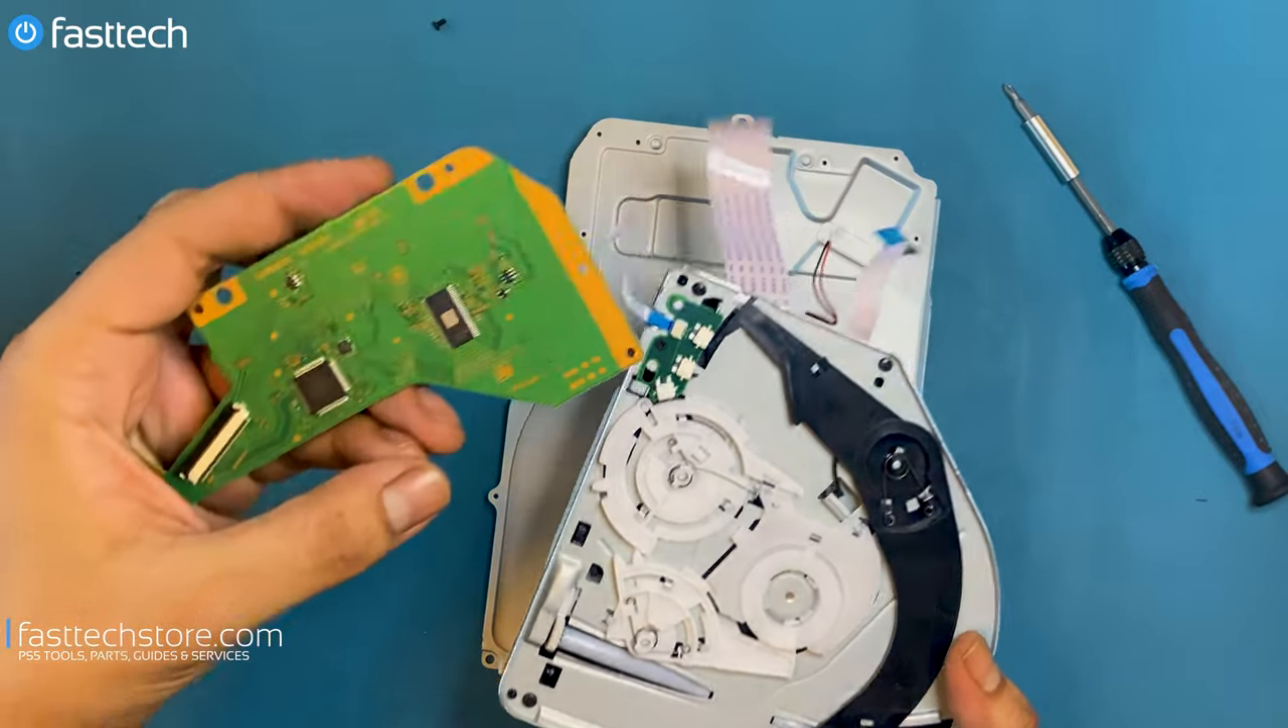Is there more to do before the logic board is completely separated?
No.